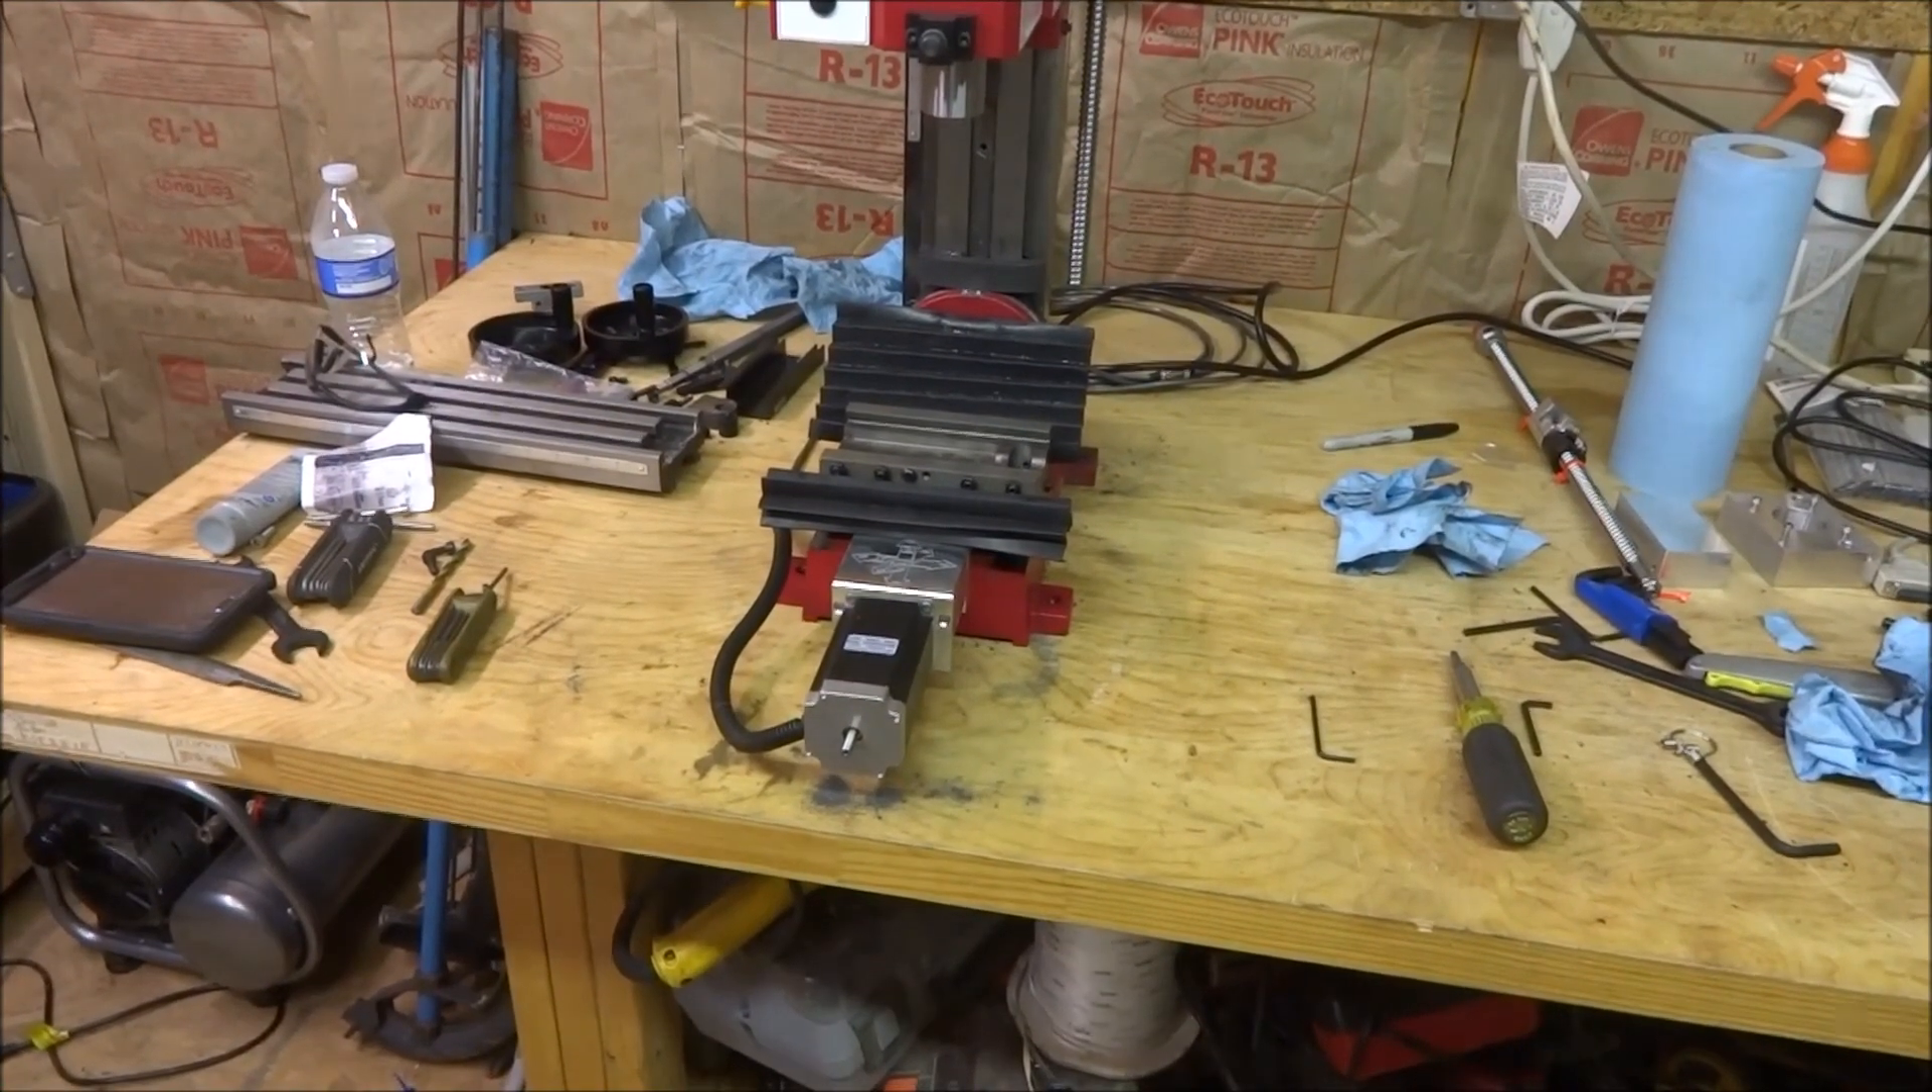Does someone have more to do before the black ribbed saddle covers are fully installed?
No.